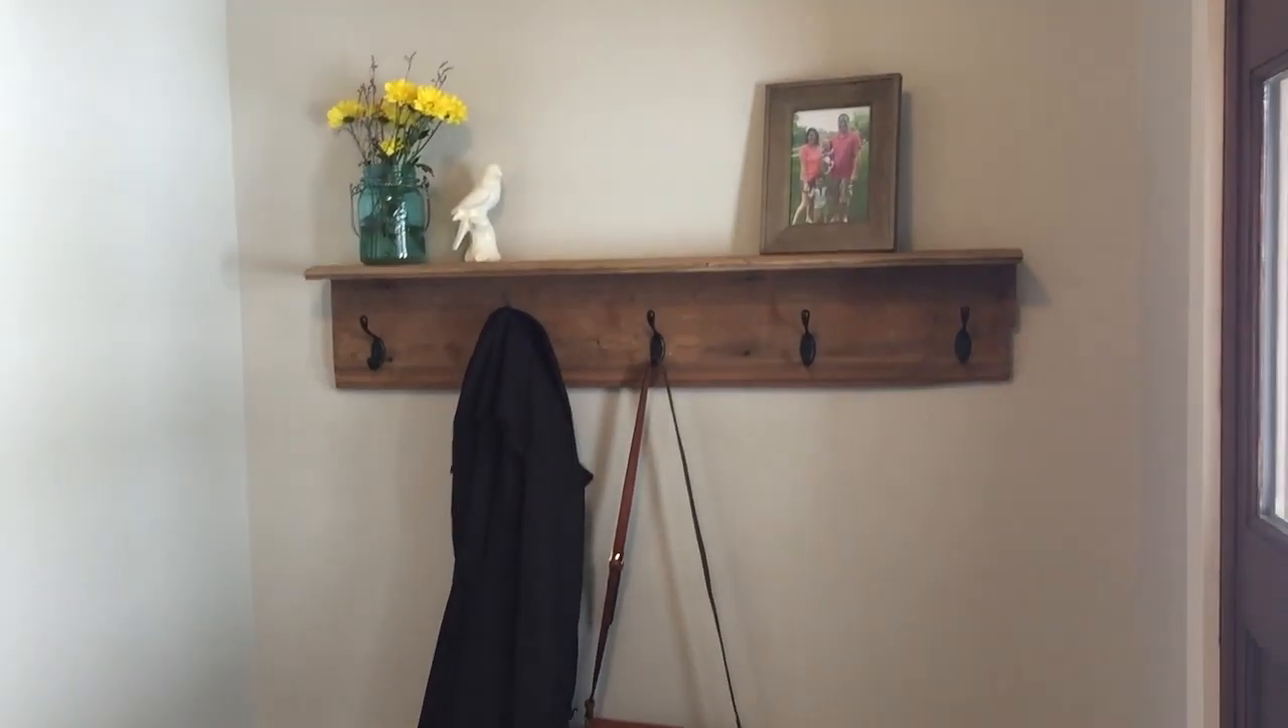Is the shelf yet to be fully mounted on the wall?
No.